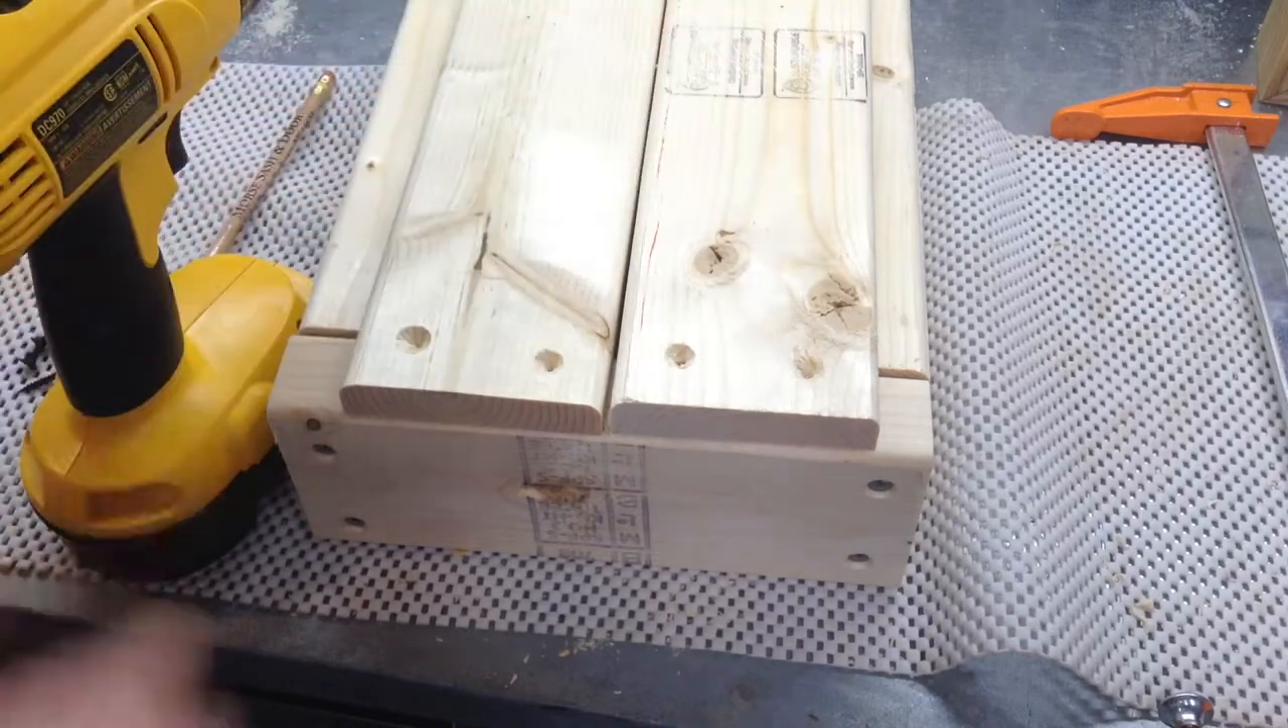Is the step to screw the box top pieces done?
No.